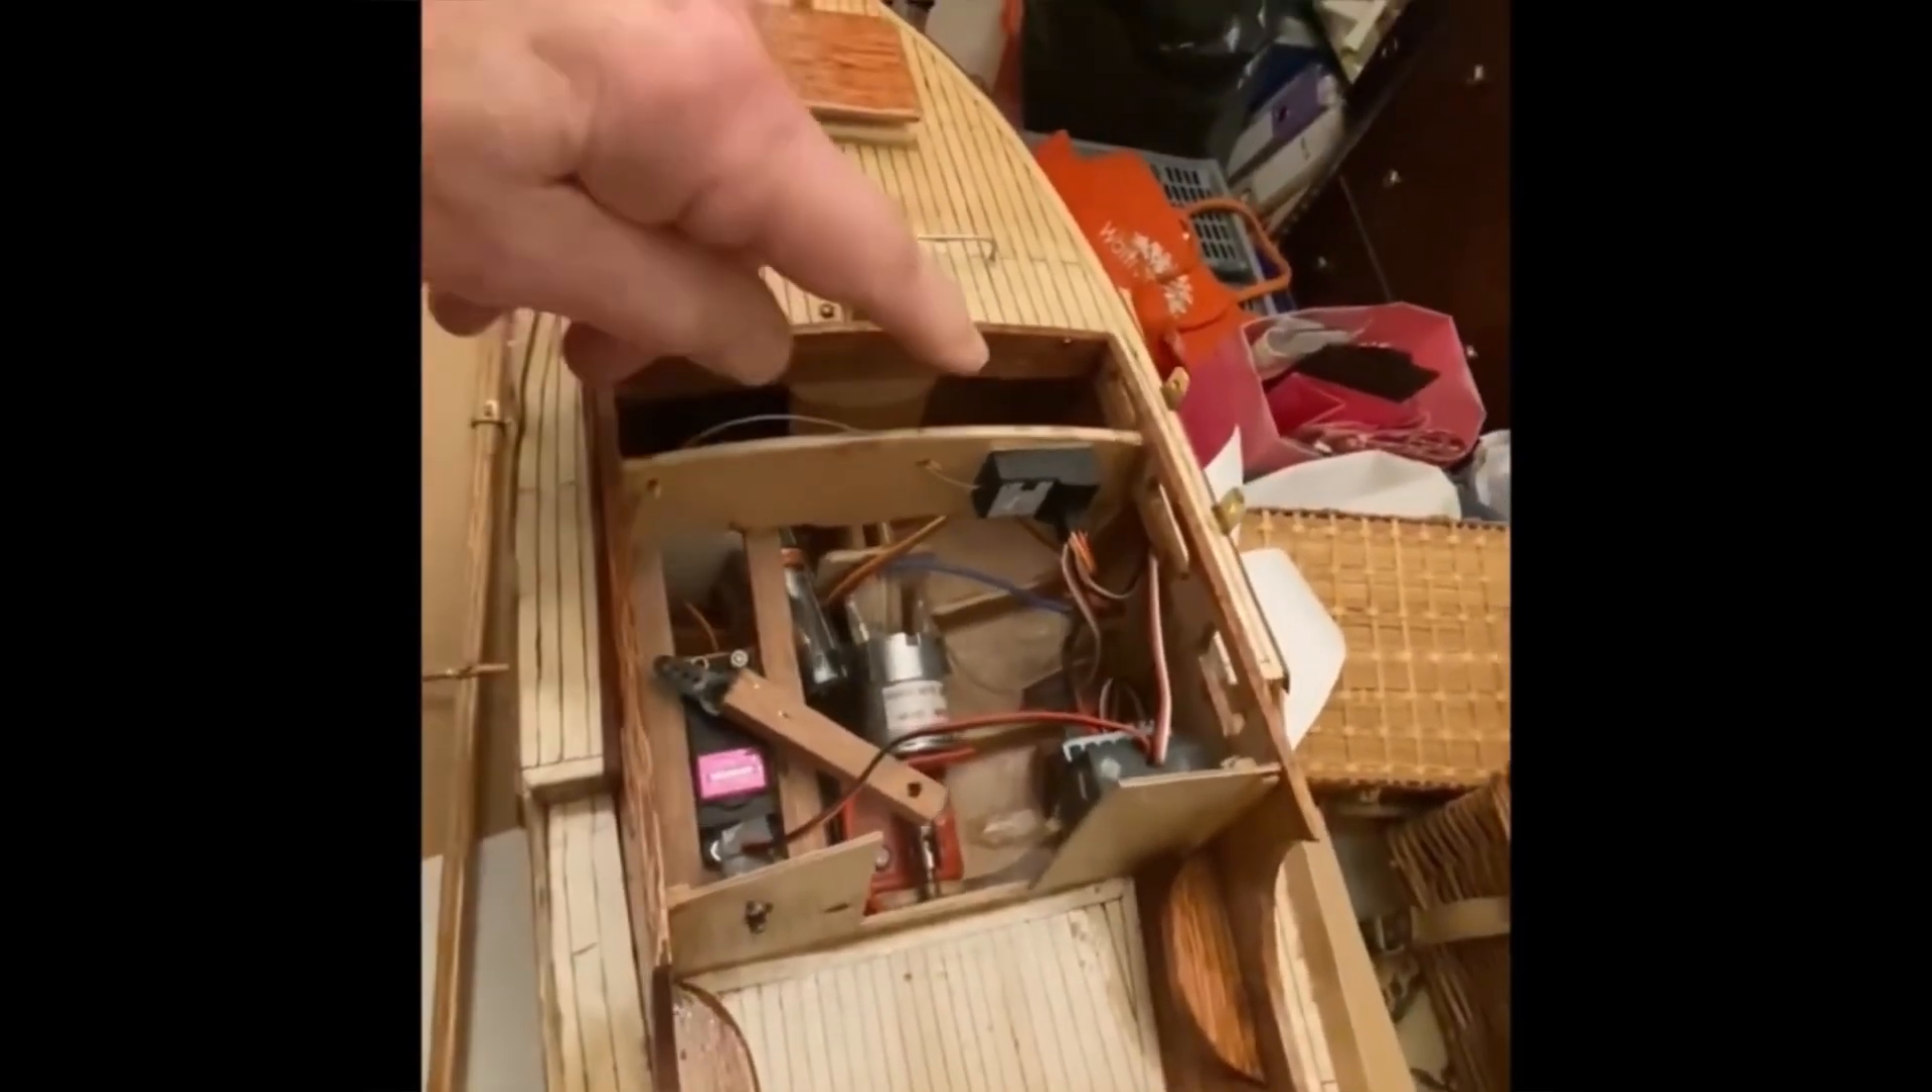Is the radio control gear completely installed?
Yes.